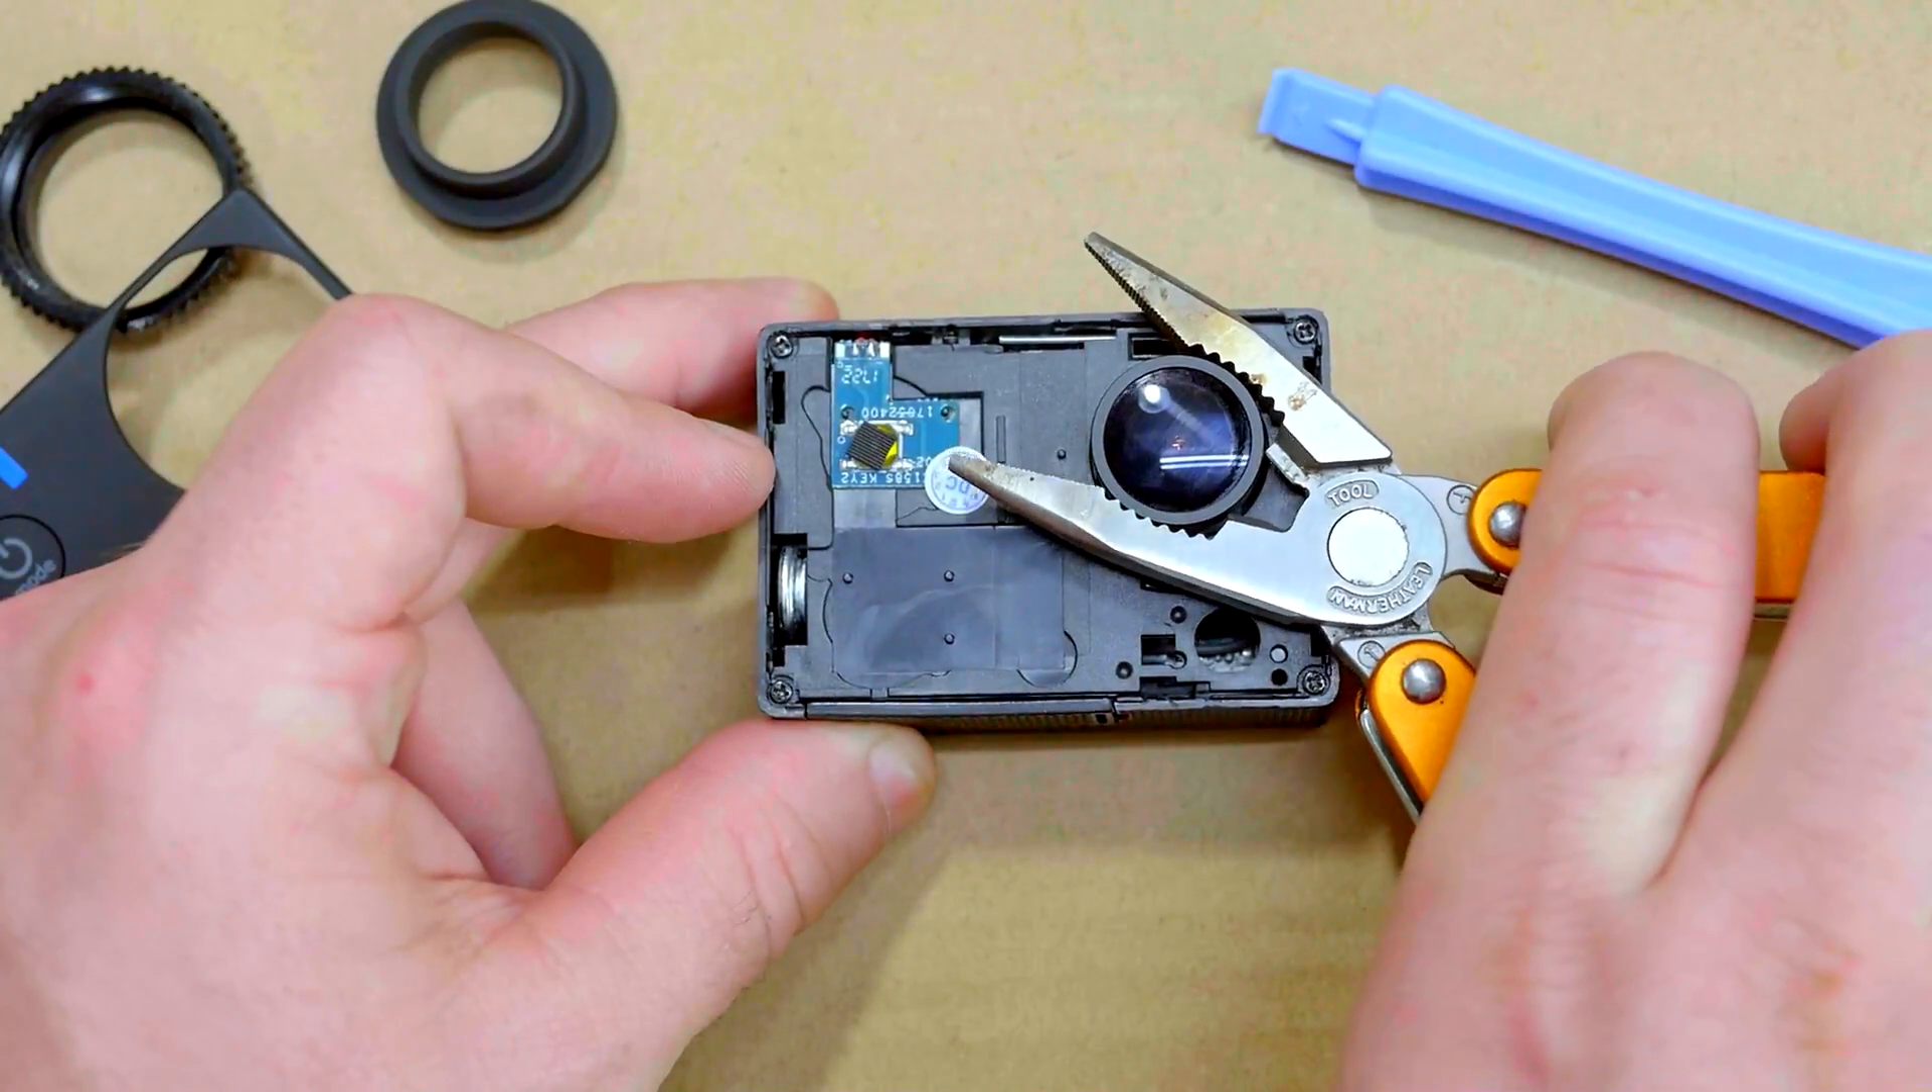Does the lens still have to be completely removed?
Yes.